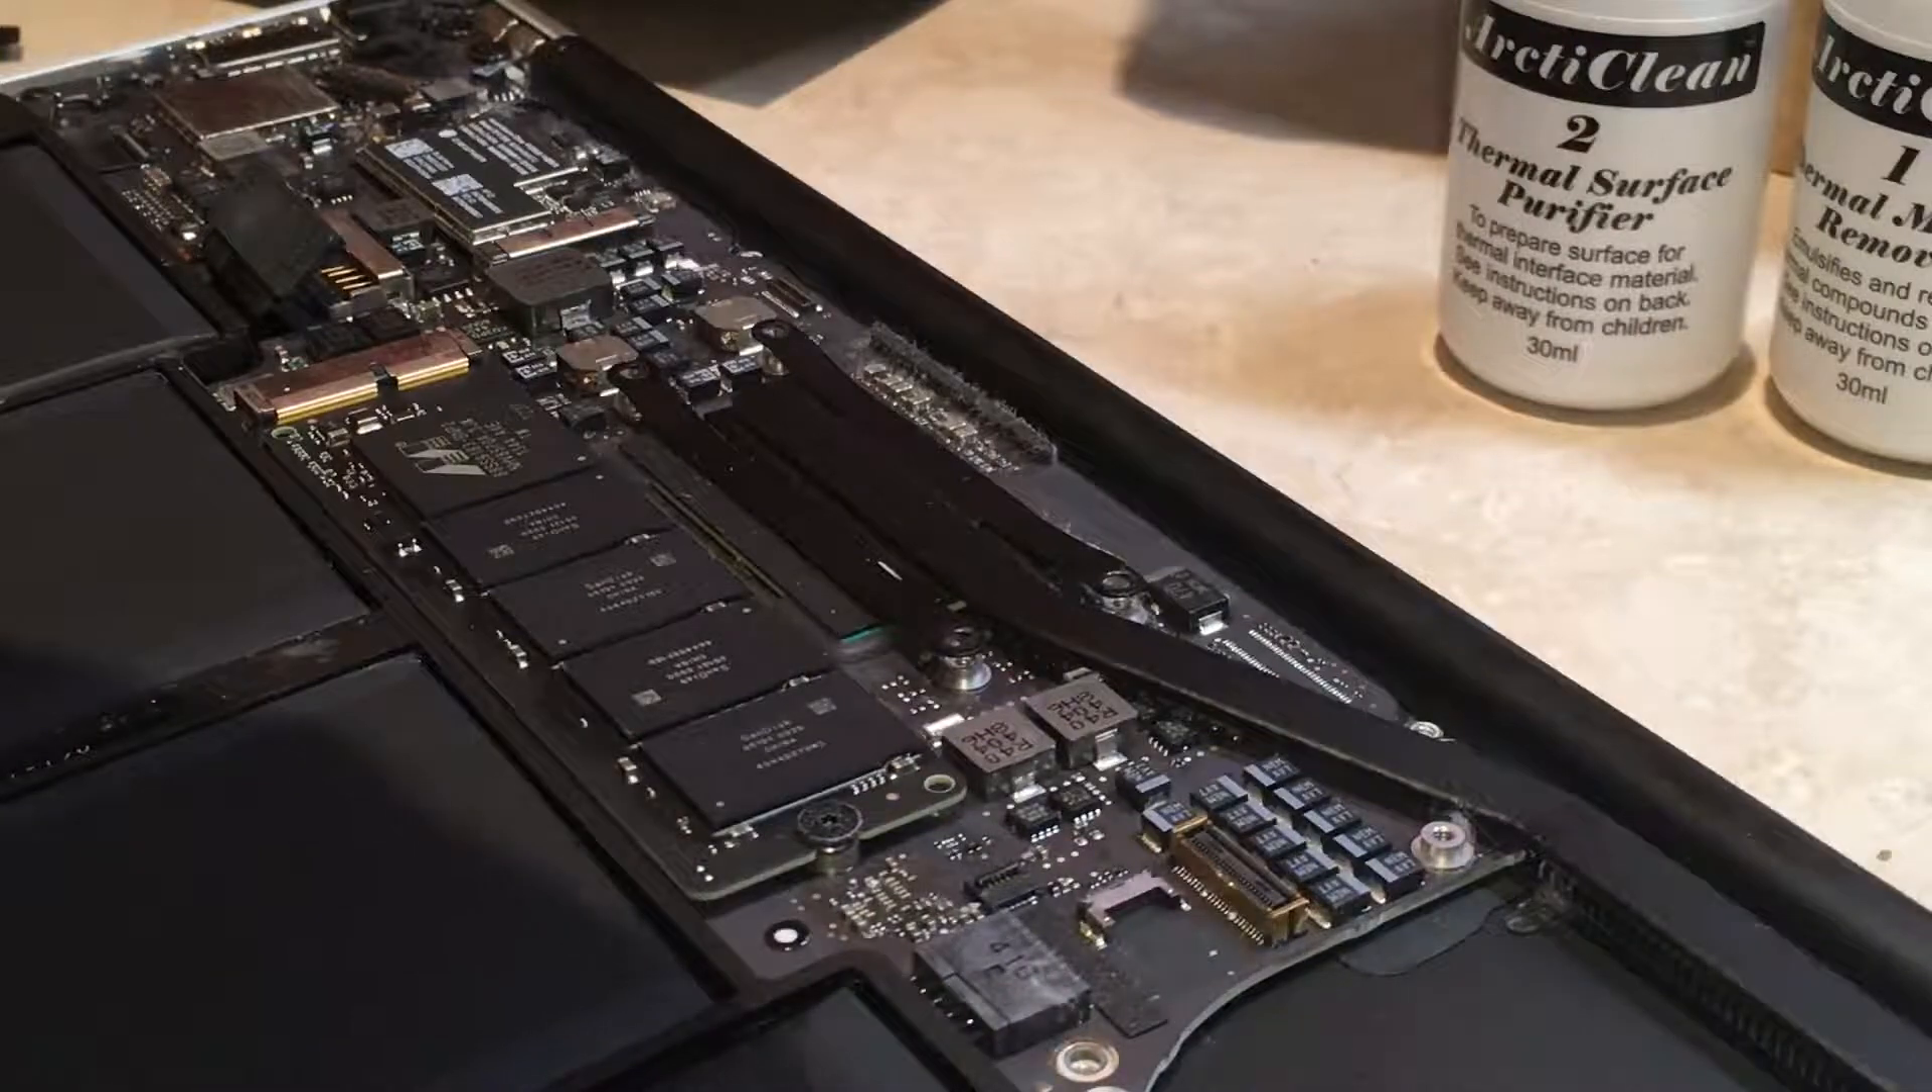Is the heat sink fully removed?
No.